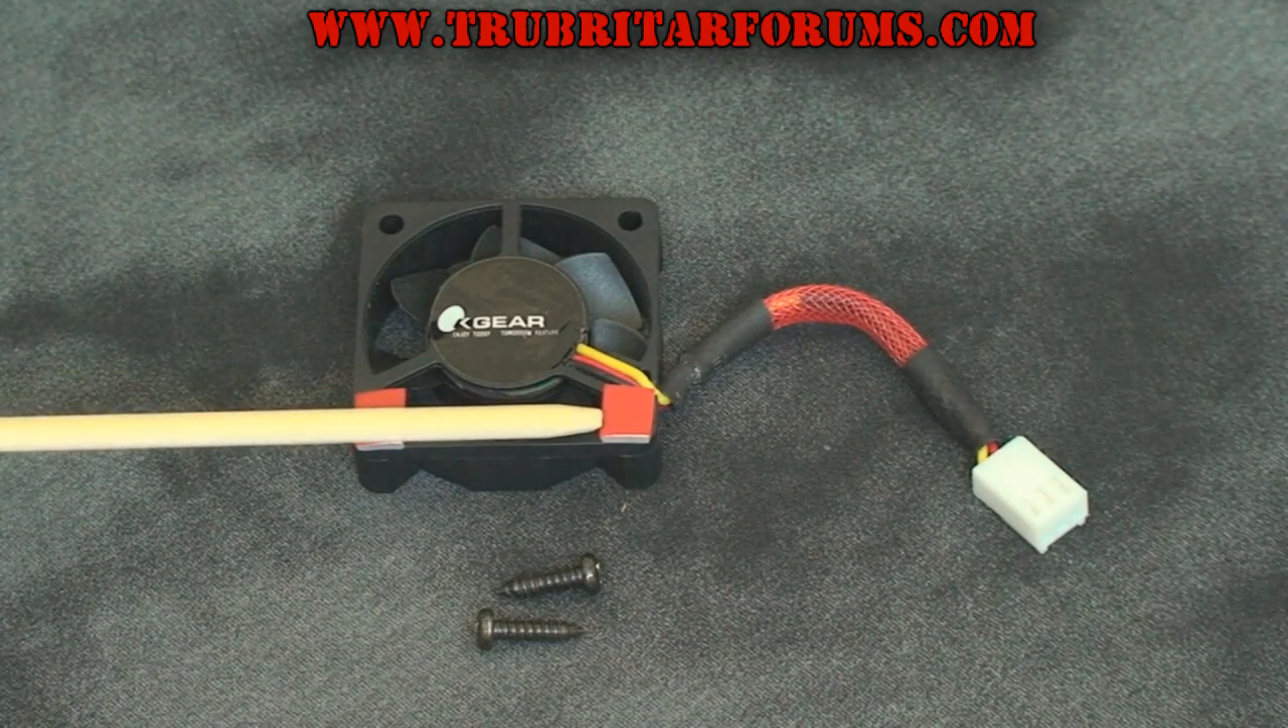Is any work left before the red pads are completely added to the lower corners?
No.